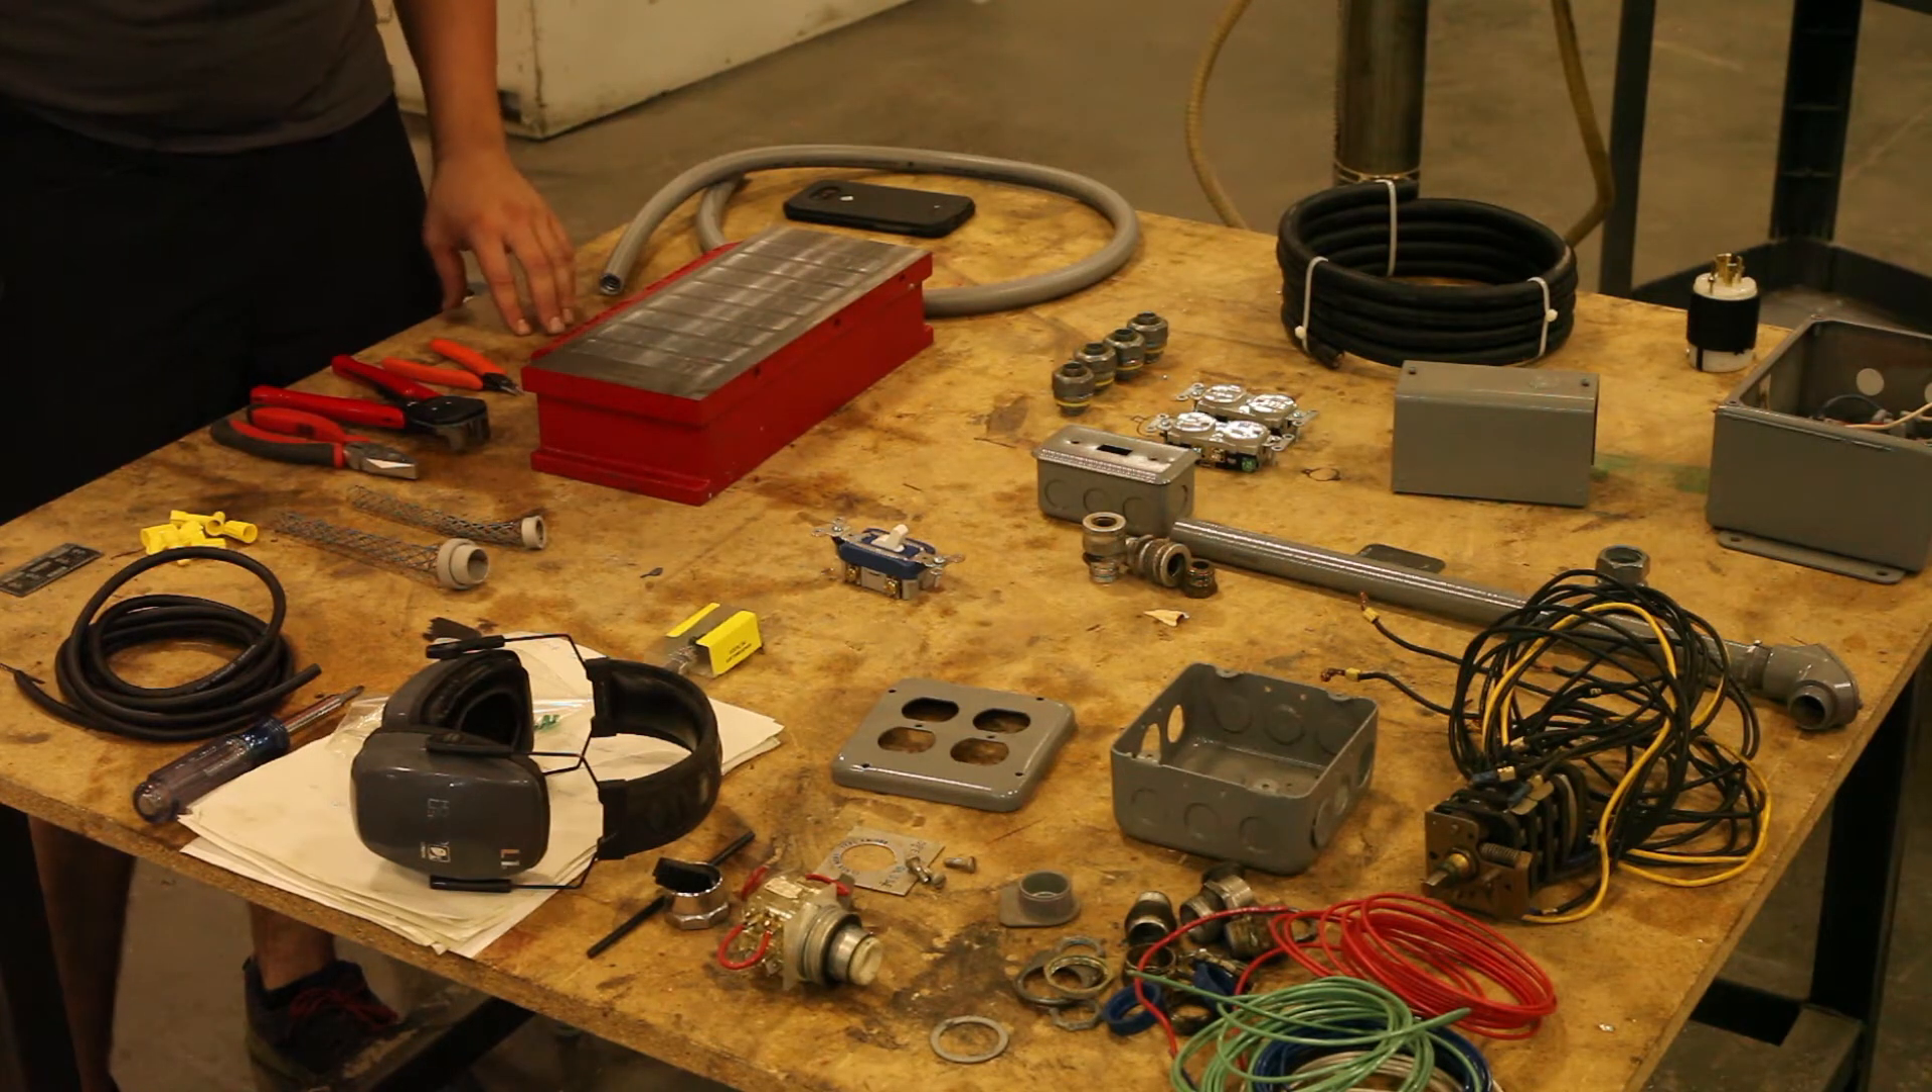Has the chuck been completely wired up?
No.